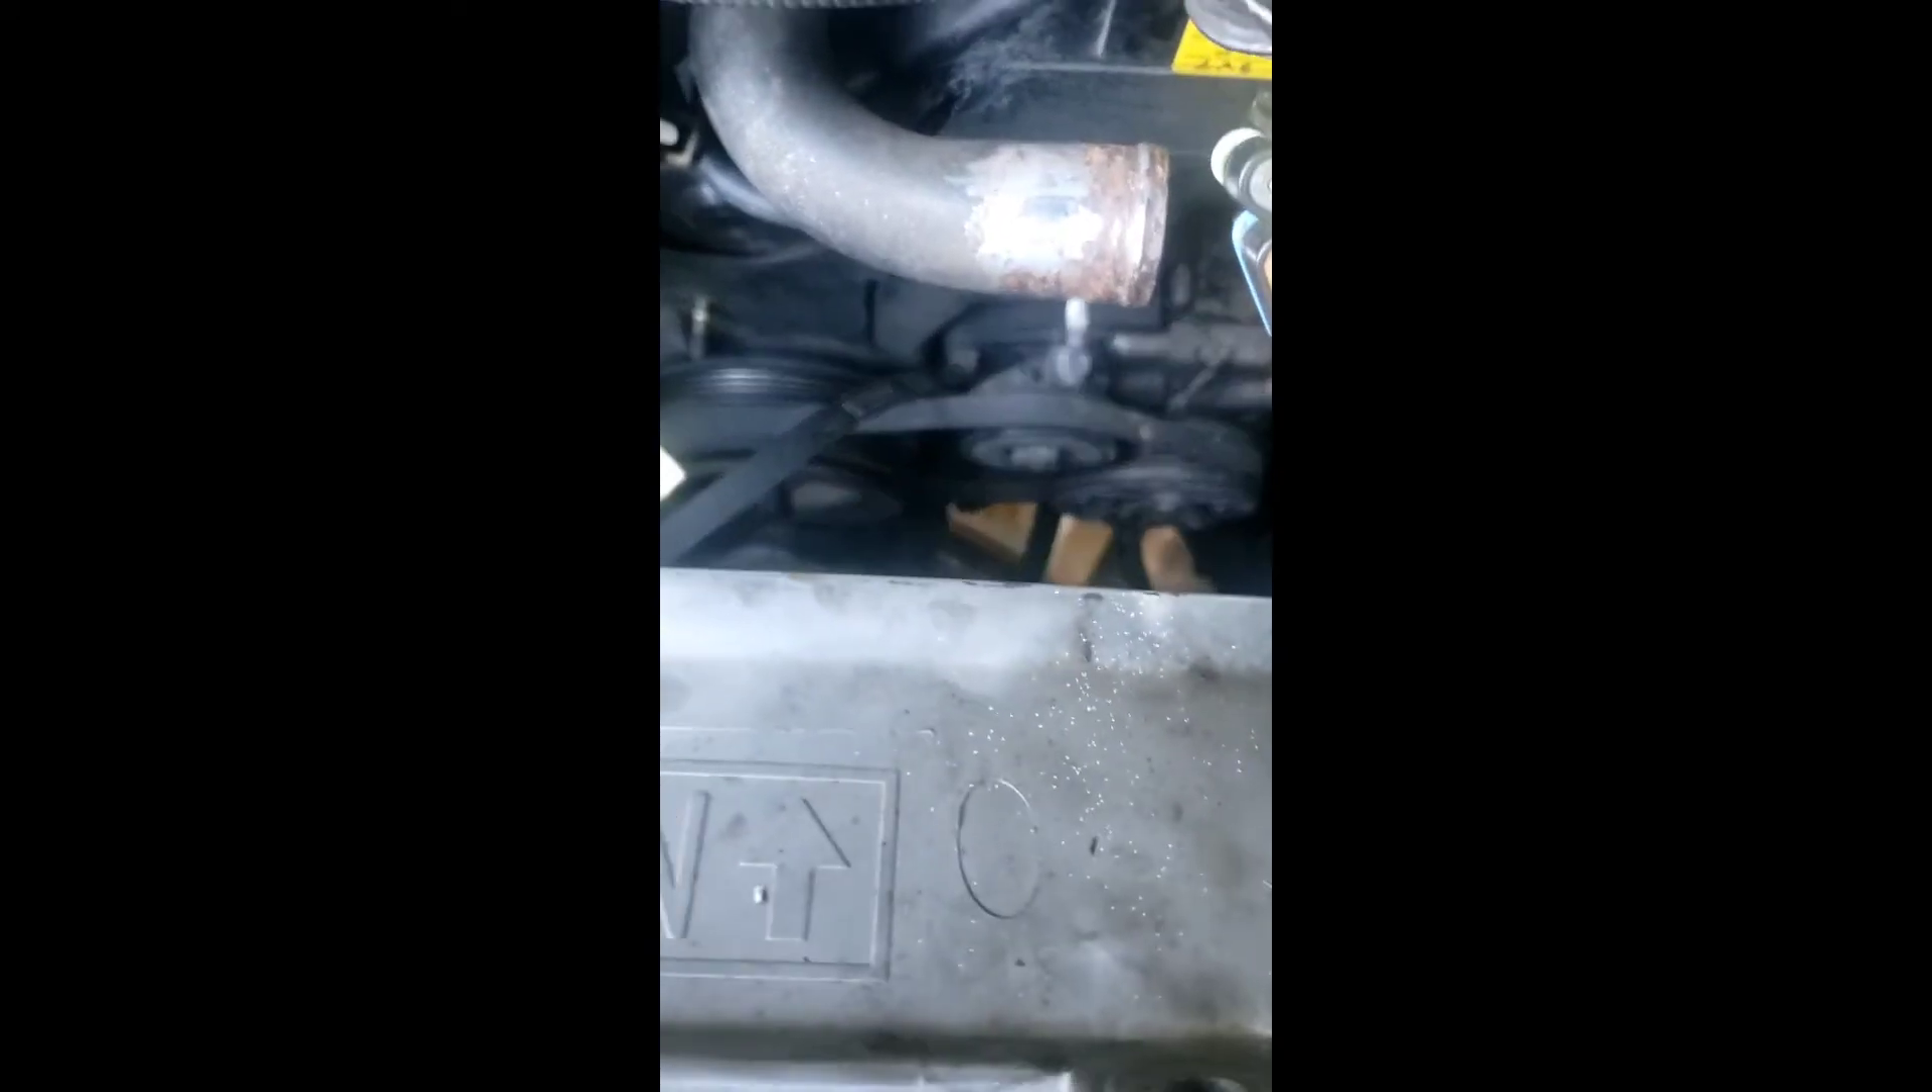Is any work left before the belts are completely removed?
Yes.